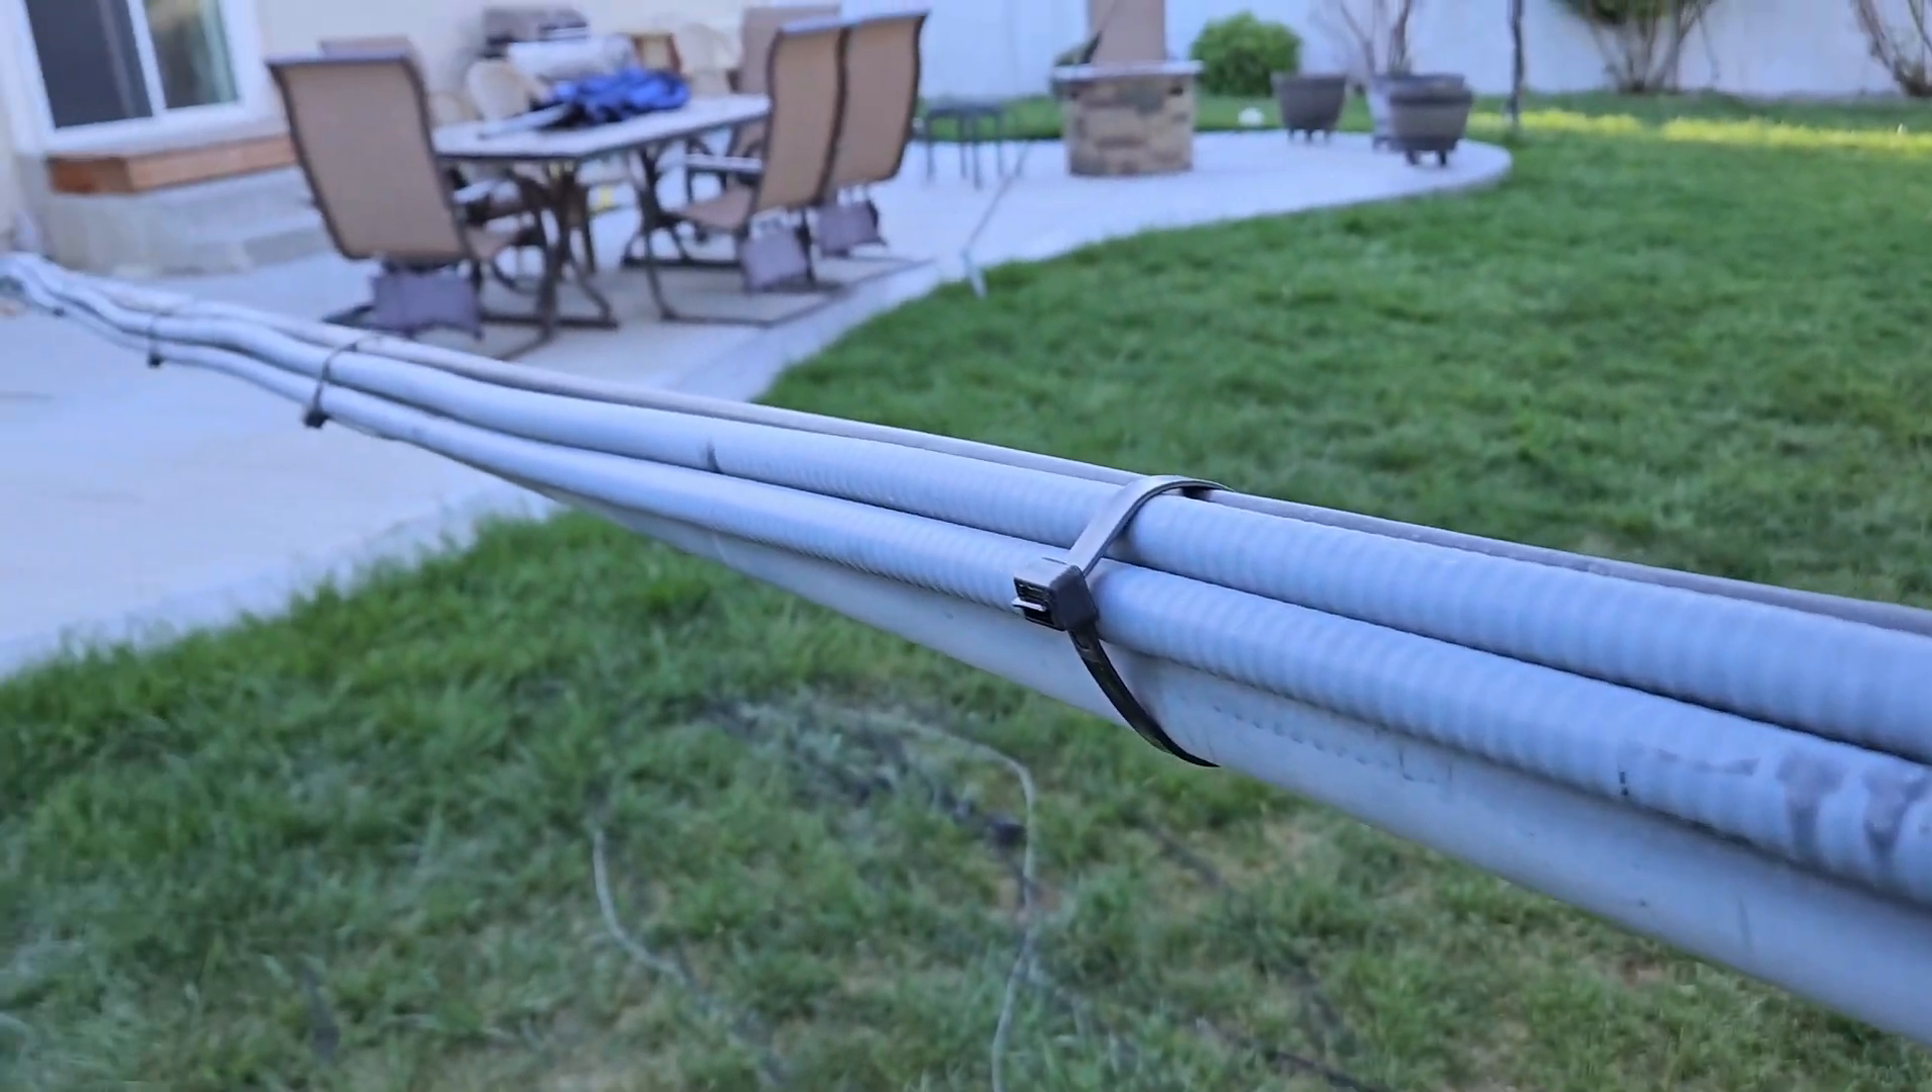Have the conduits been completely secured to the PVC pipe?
Yes.